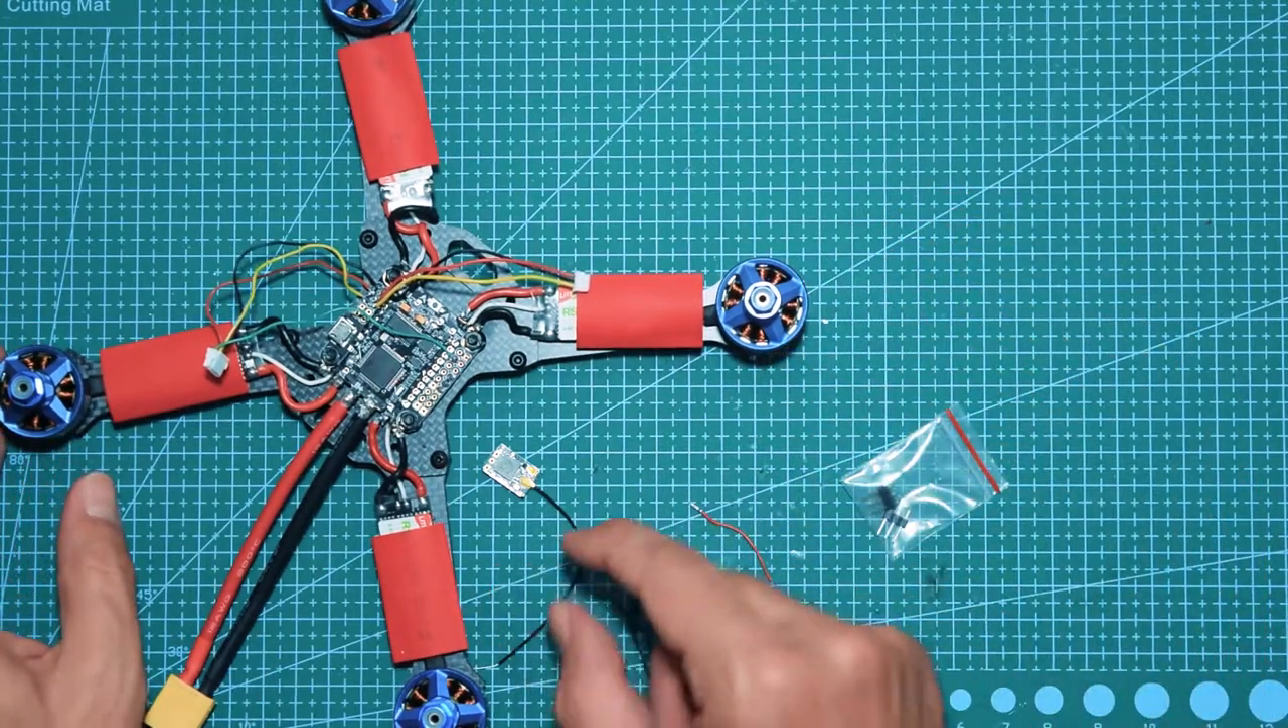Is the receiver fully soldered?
No.